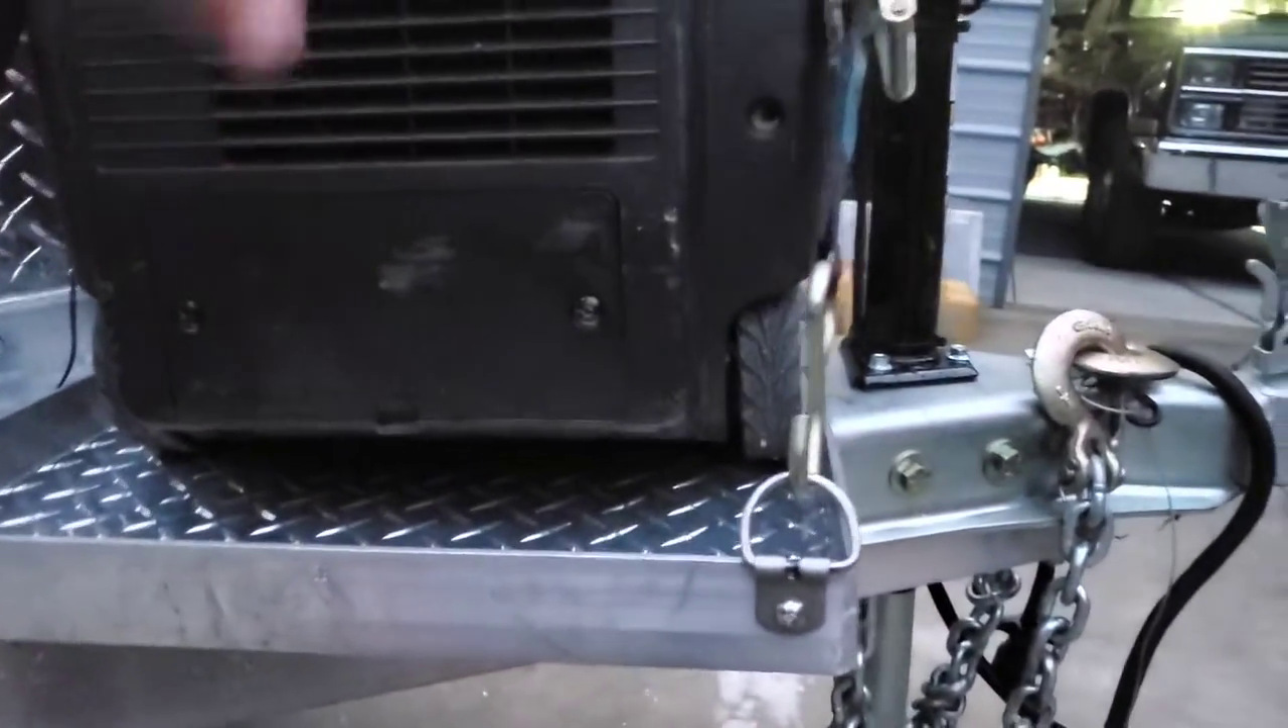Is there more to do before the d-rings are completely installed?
No.